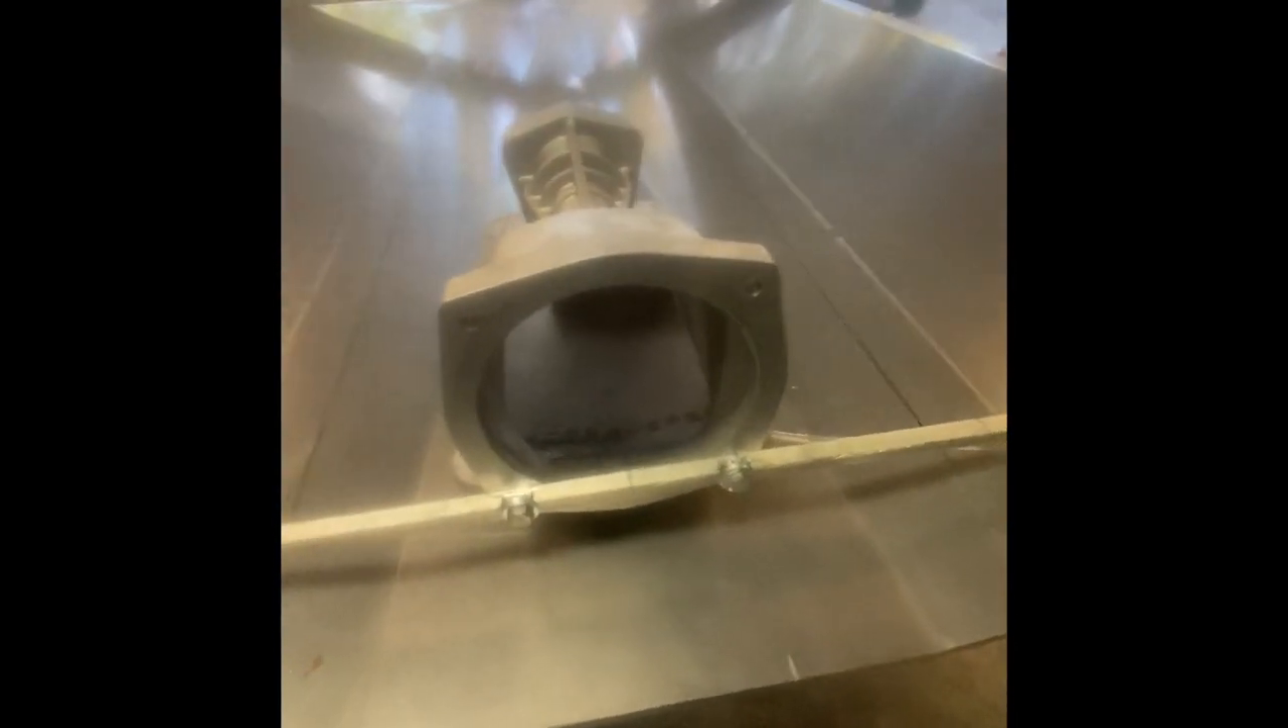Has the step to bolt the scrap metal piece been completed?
Yes.